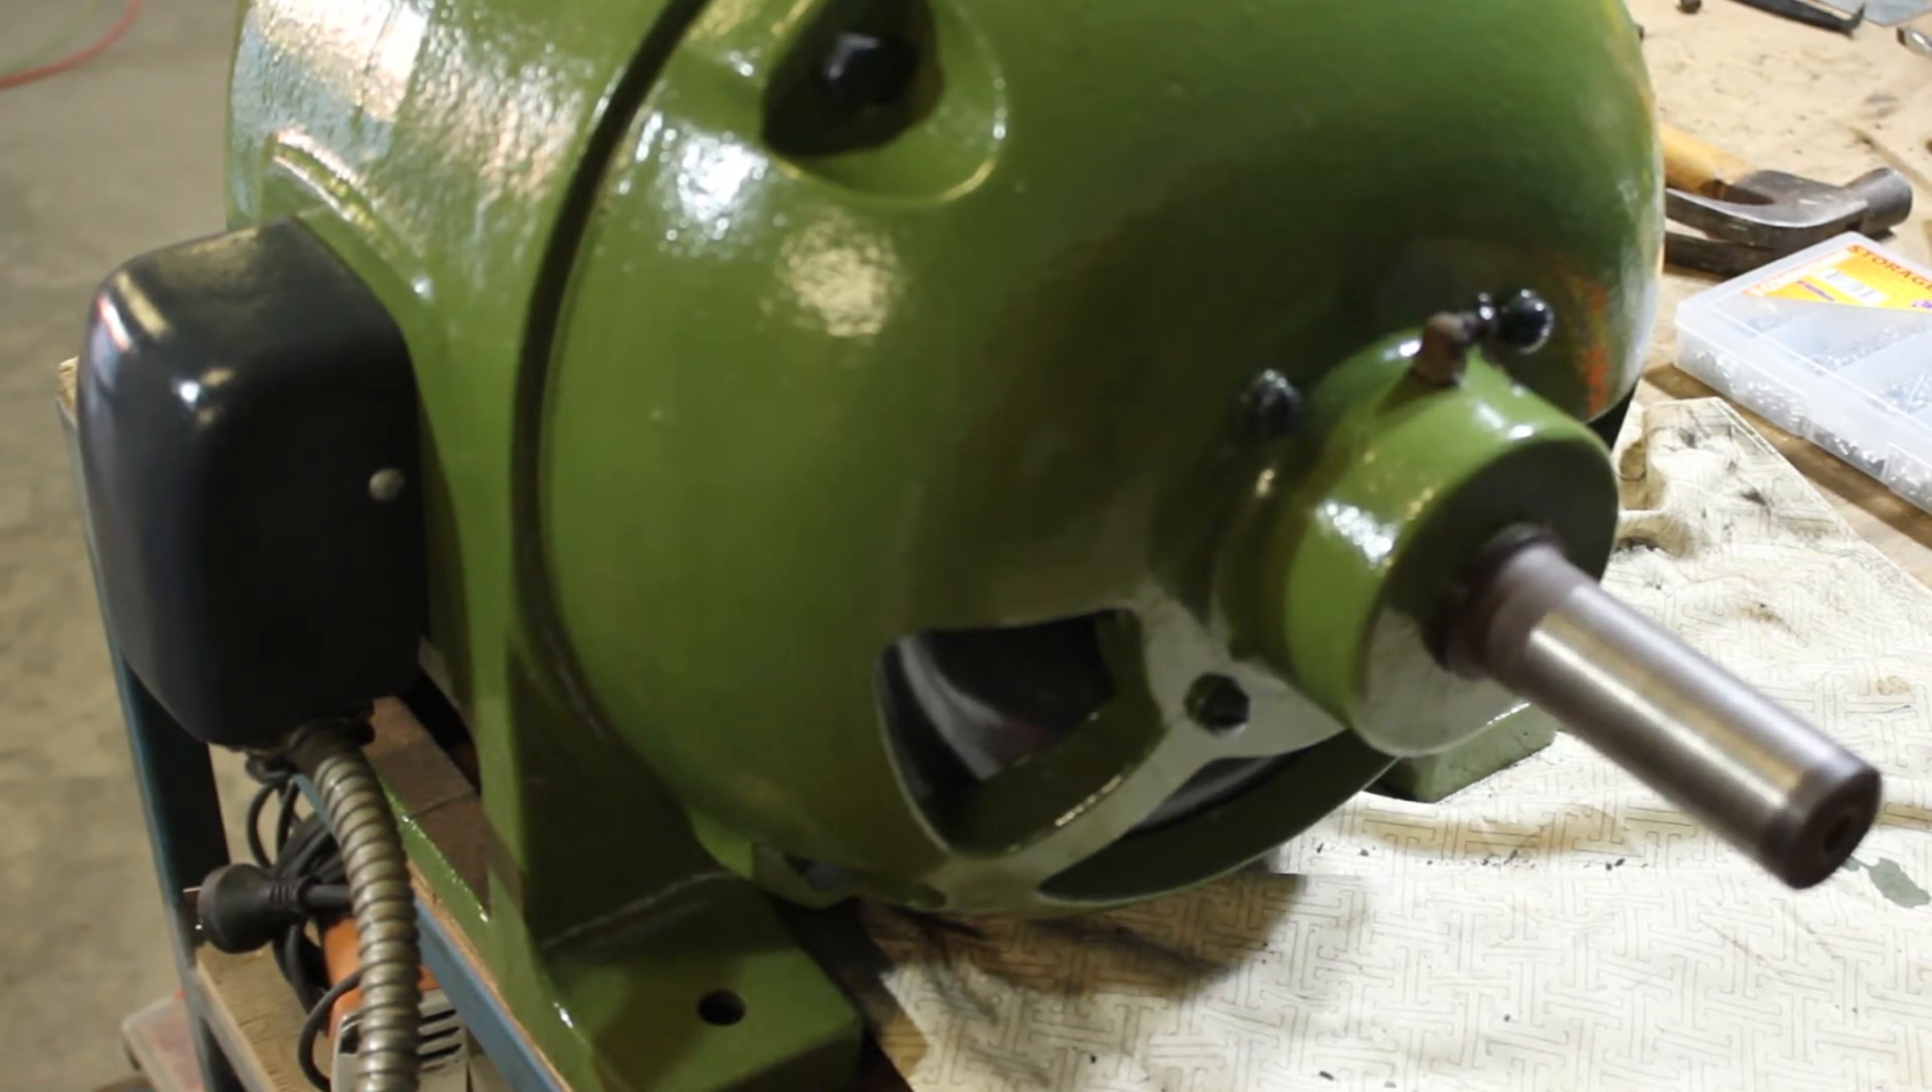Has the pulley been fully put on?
No.